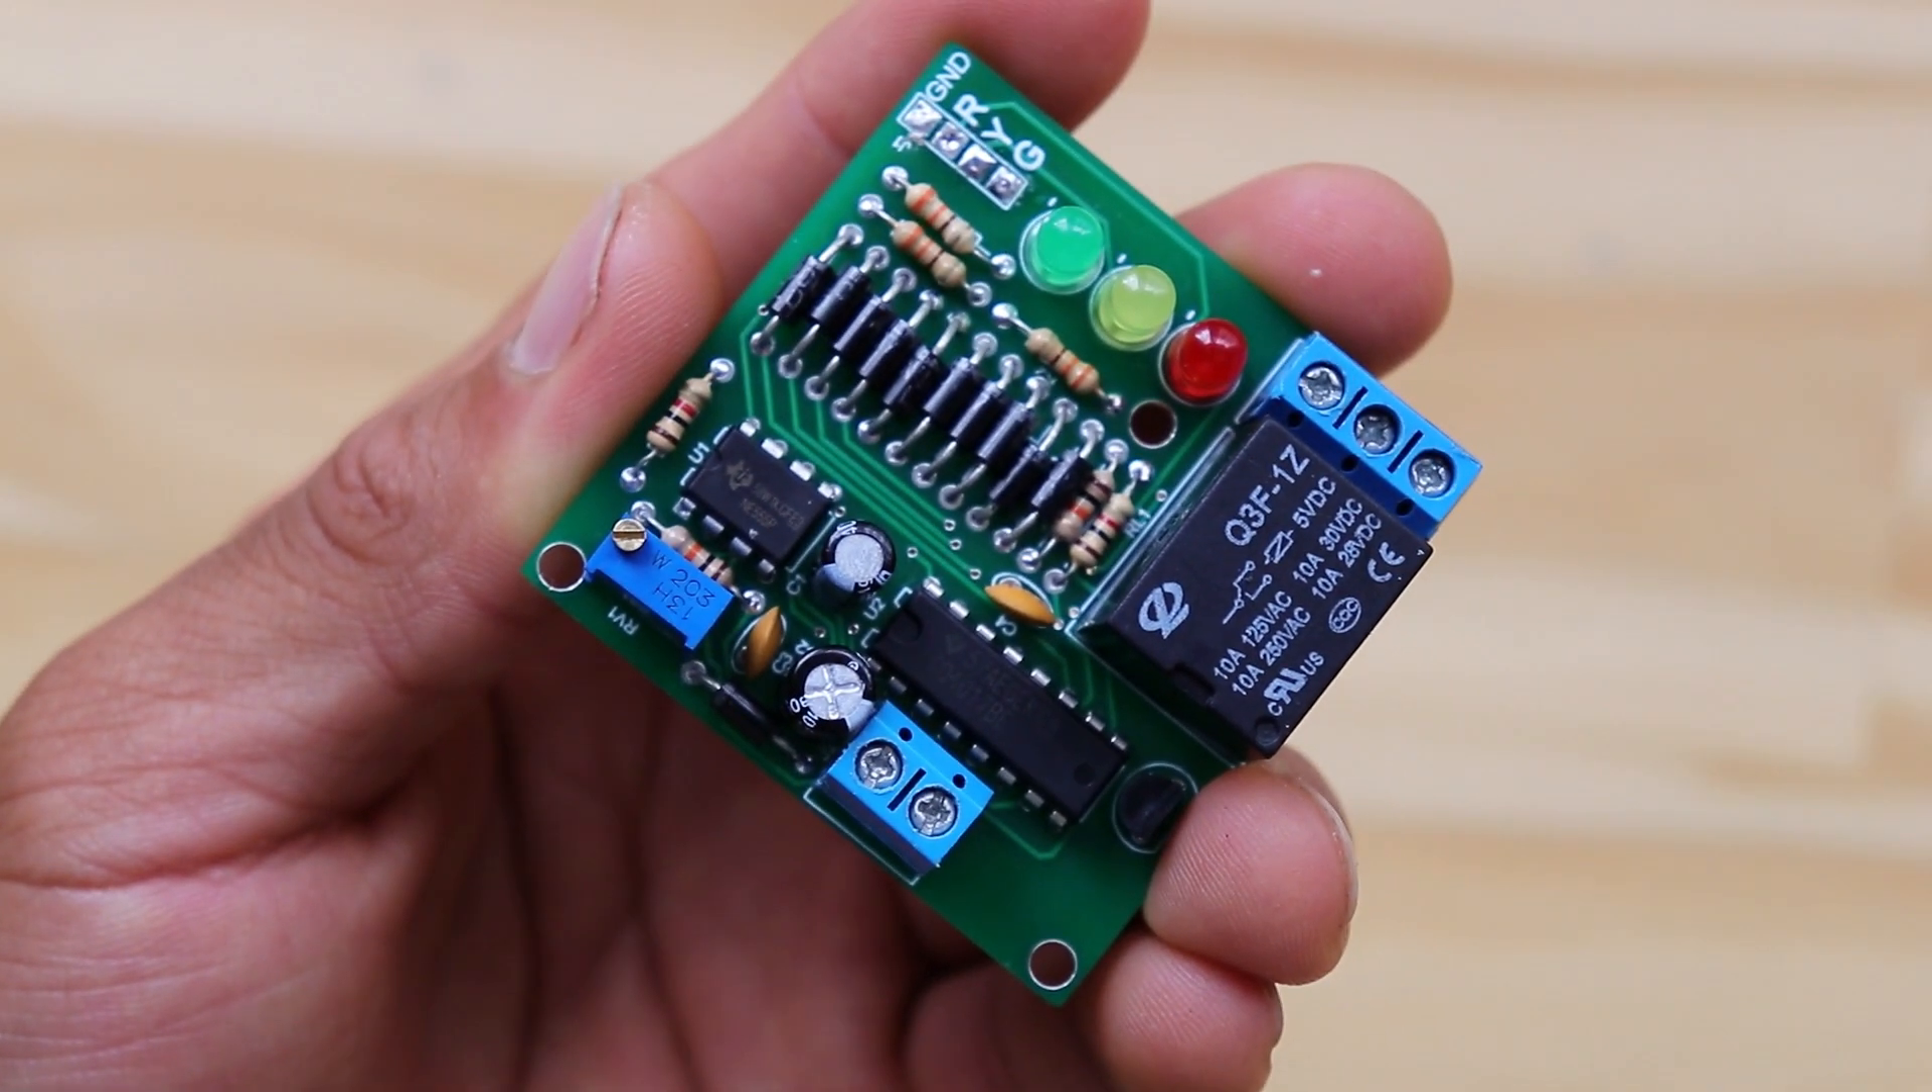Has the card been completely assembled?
Yes.